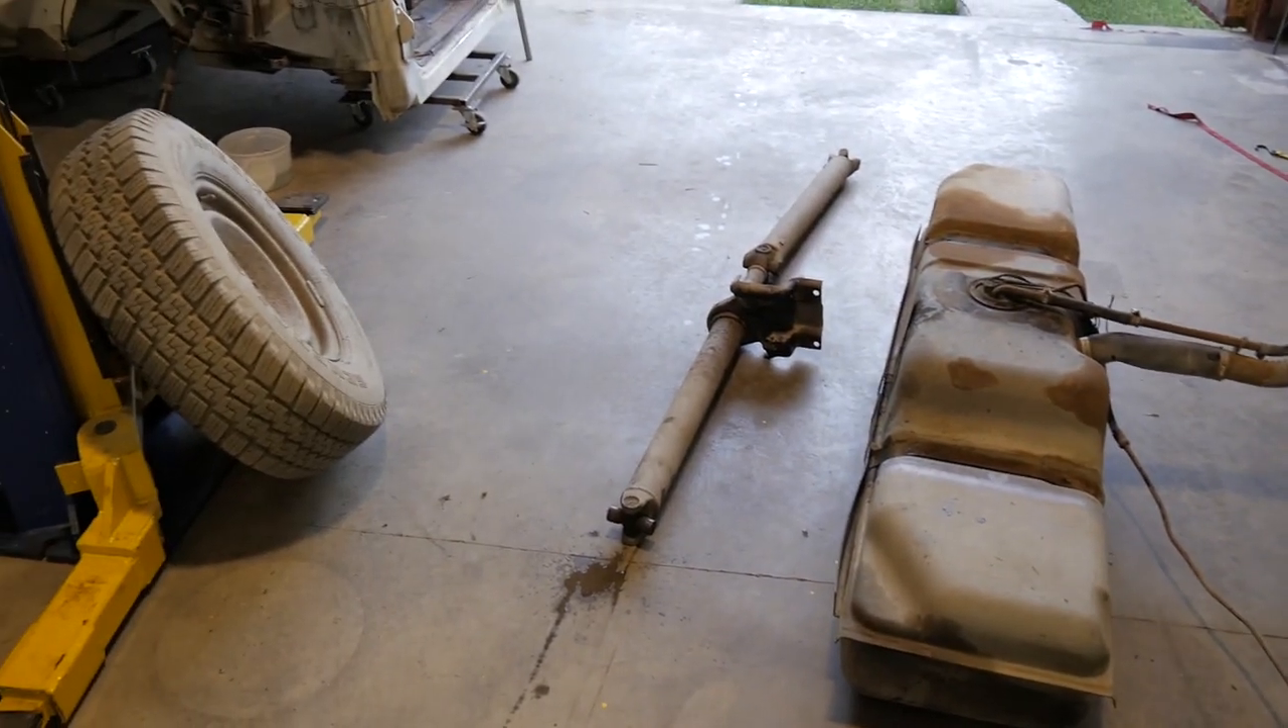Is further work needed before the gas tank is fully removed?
No.